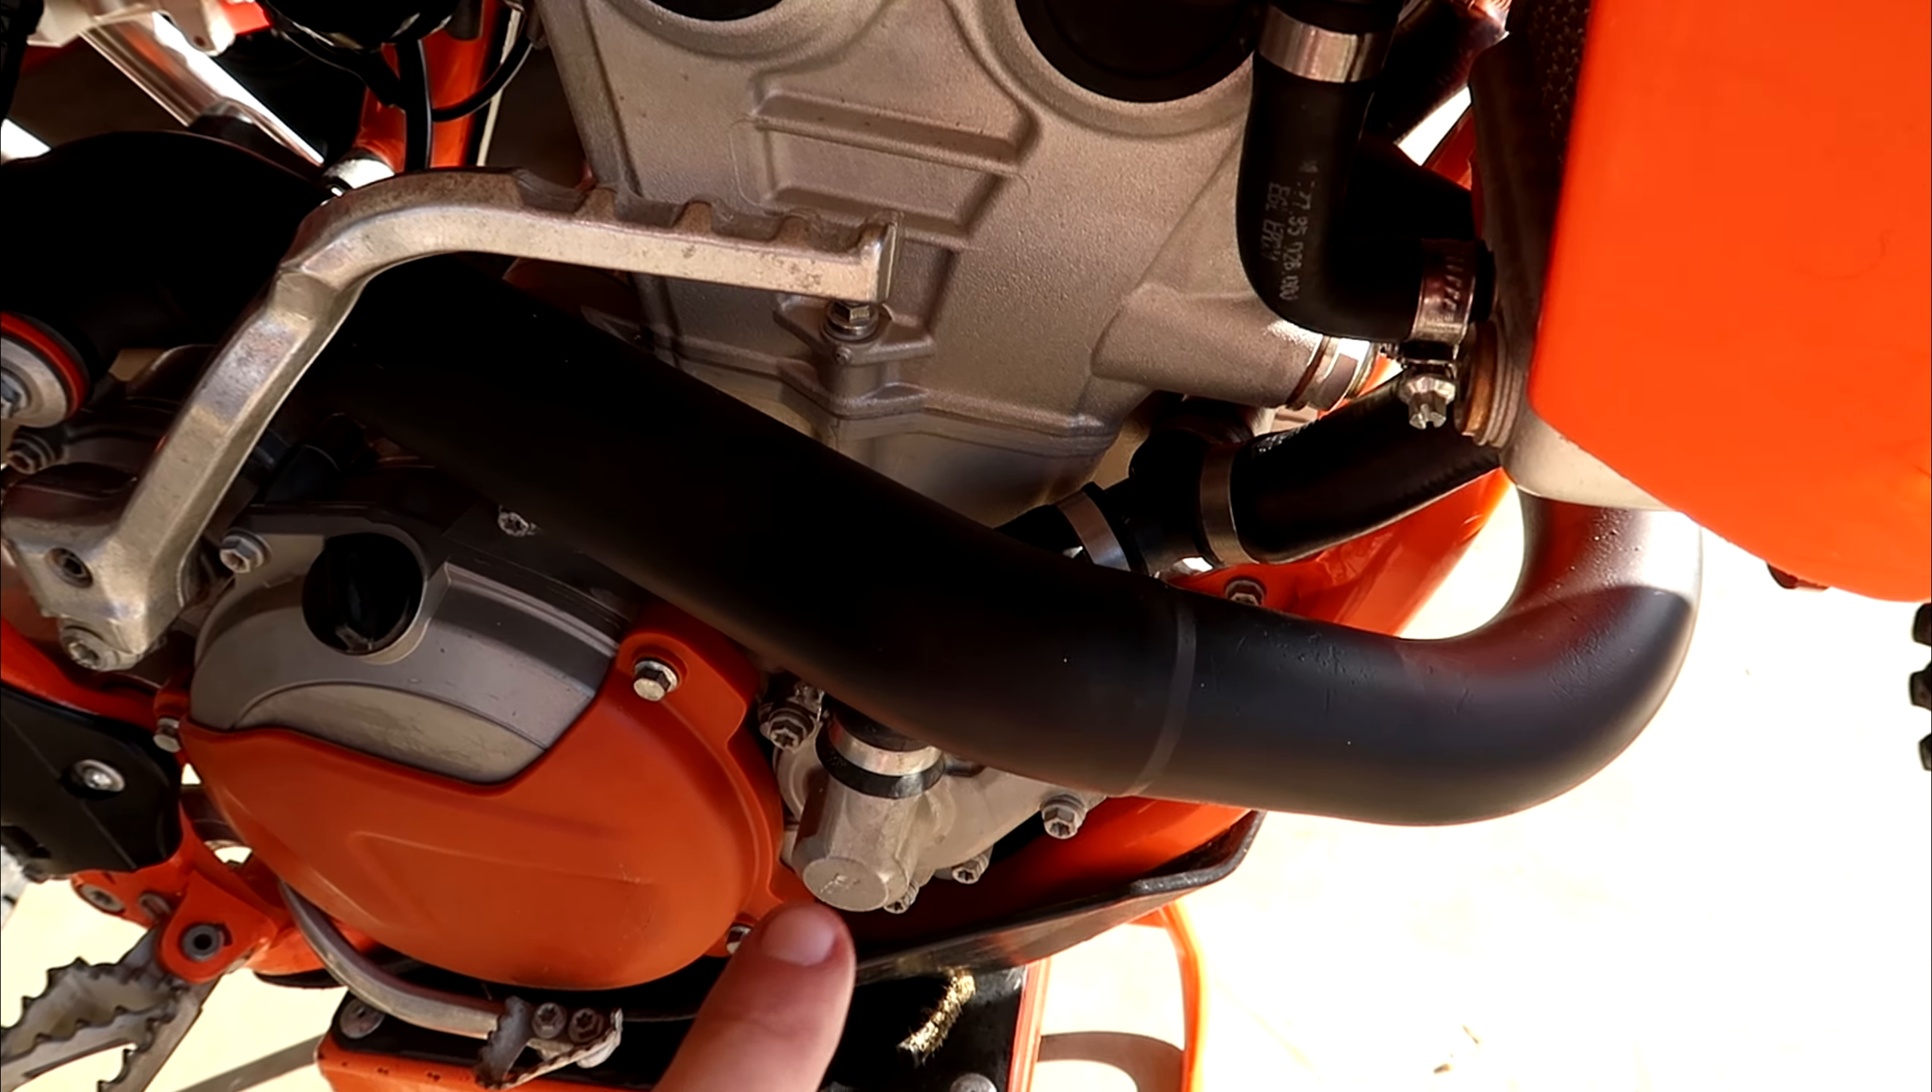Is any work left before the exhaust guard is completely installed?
Yes.